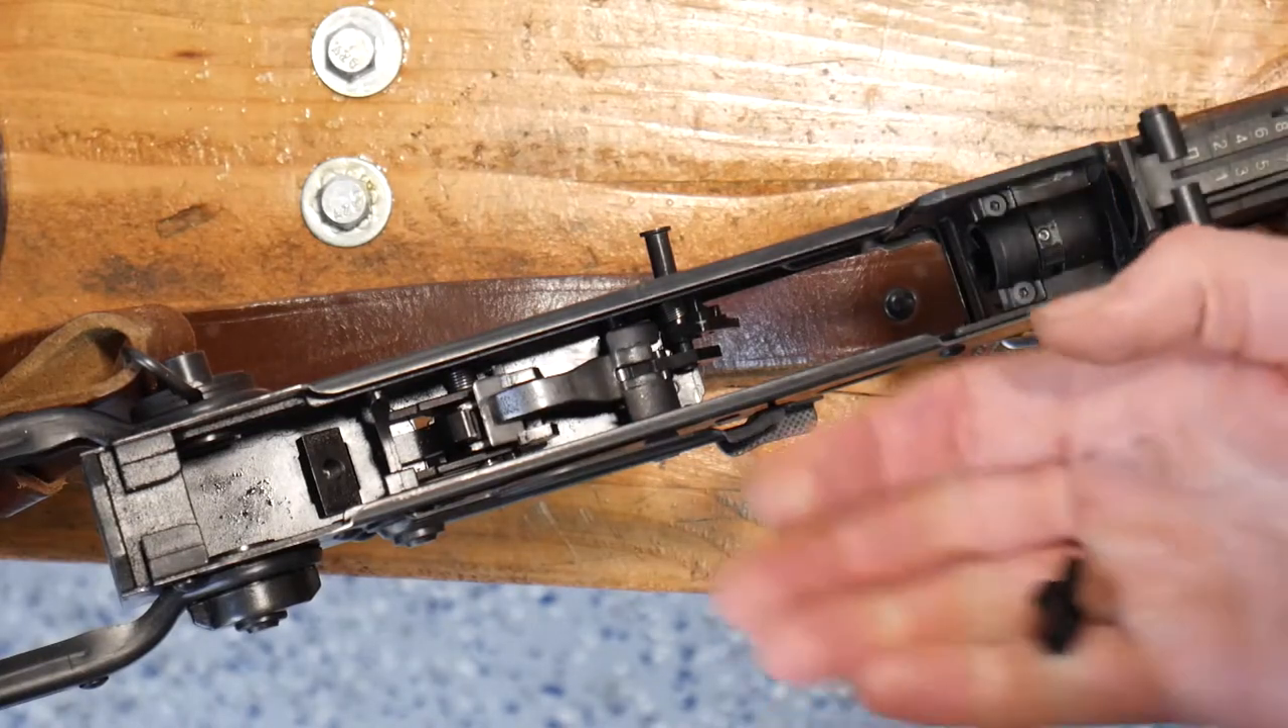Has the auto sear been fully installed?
No.